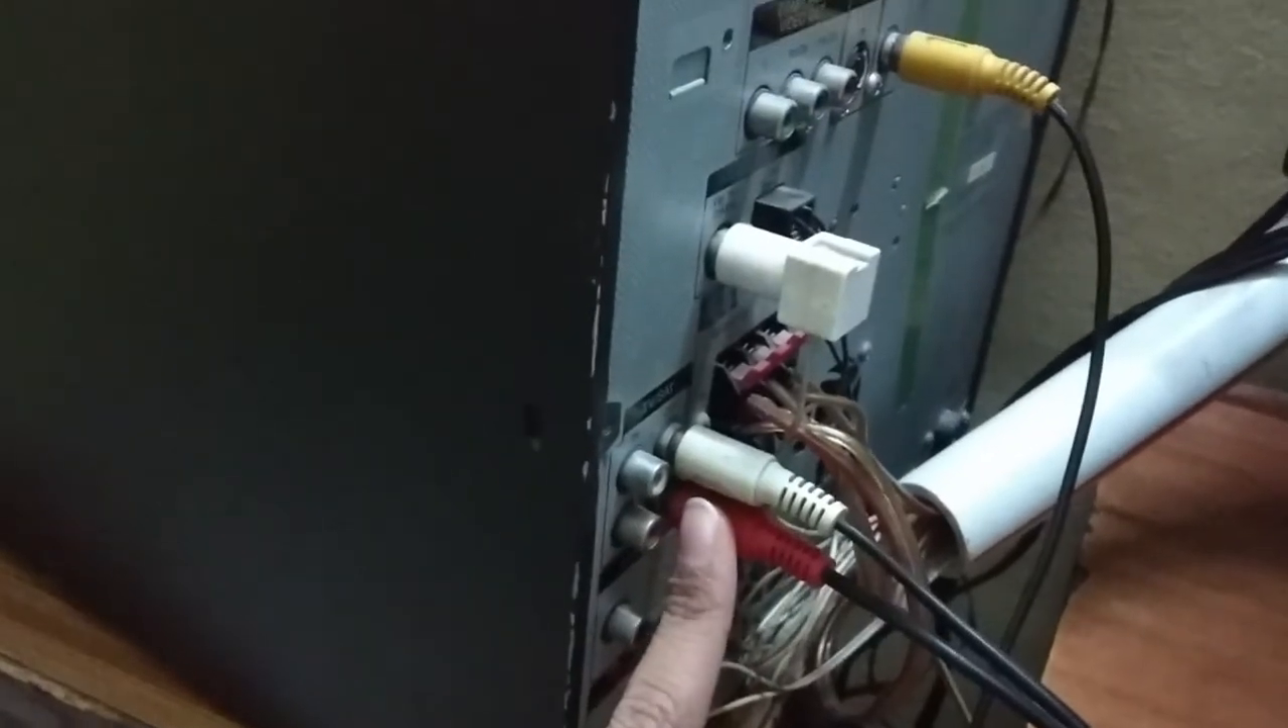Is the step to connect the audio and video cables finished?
Yes.